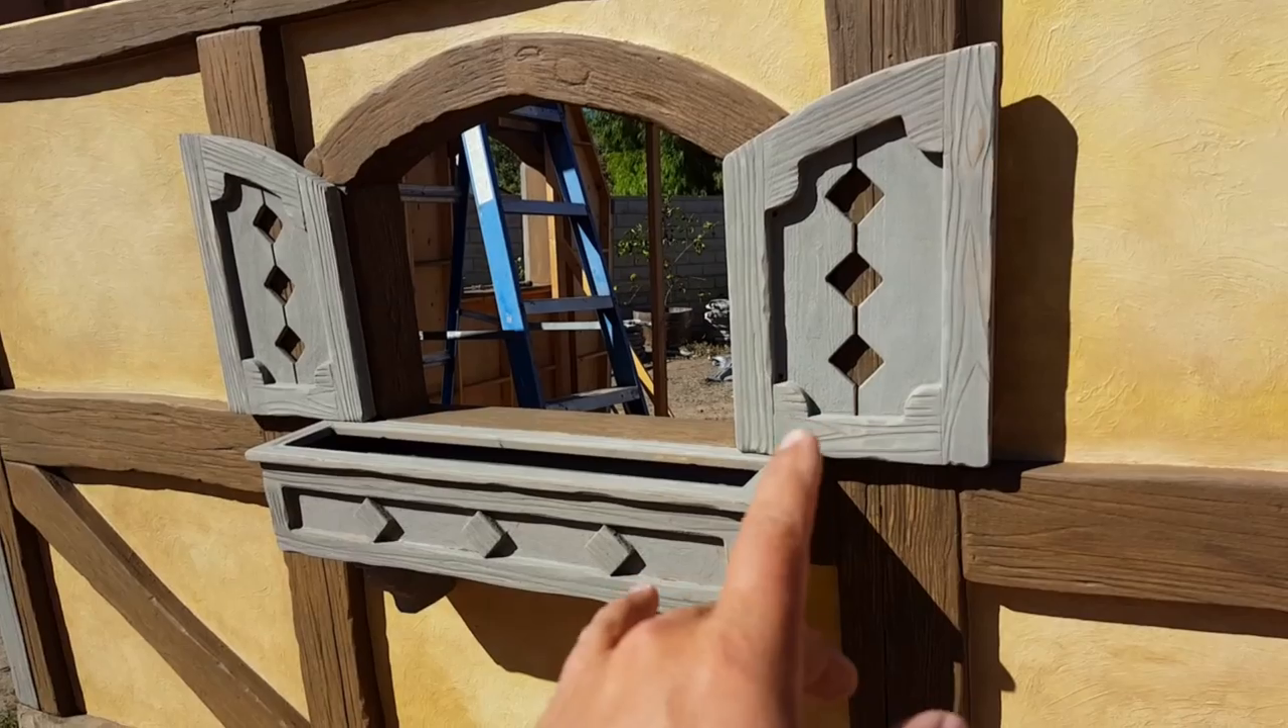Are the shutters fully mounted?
Yes.